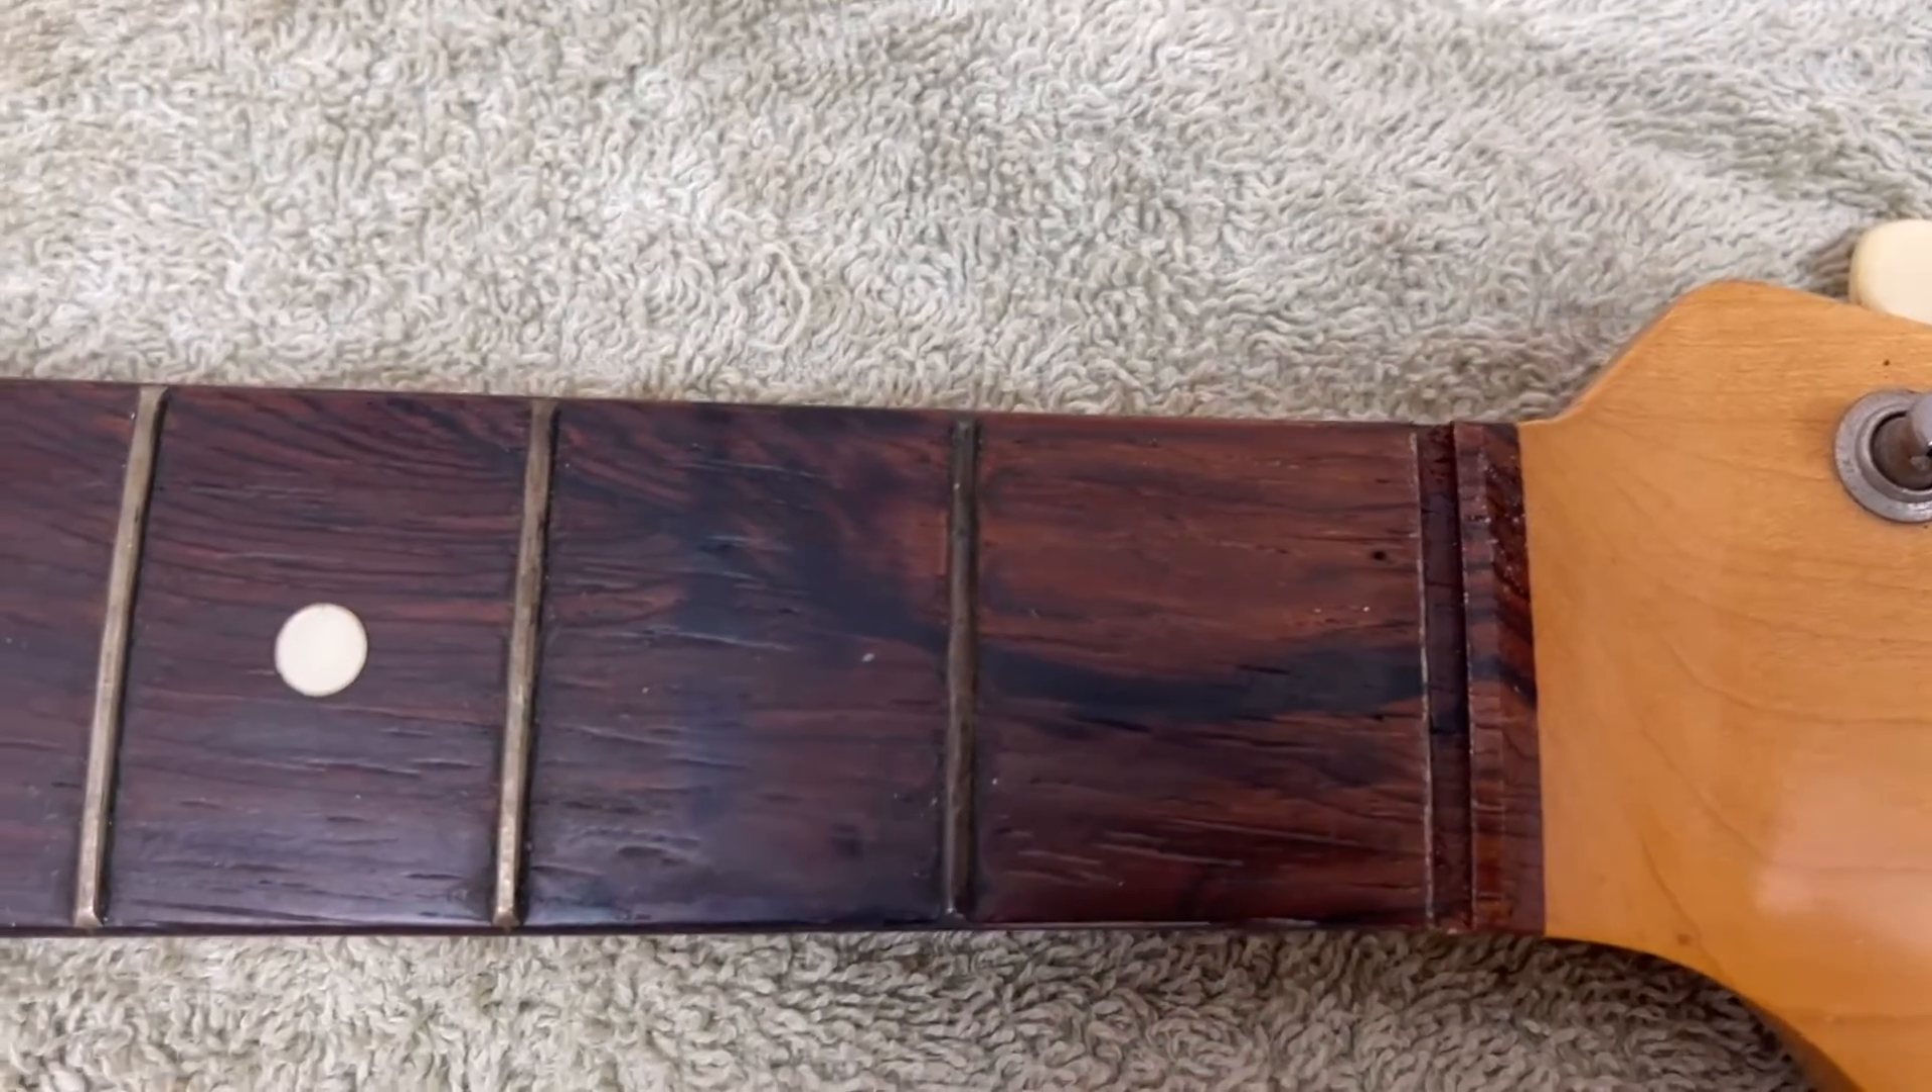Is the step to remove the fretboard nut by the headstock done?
Yes.